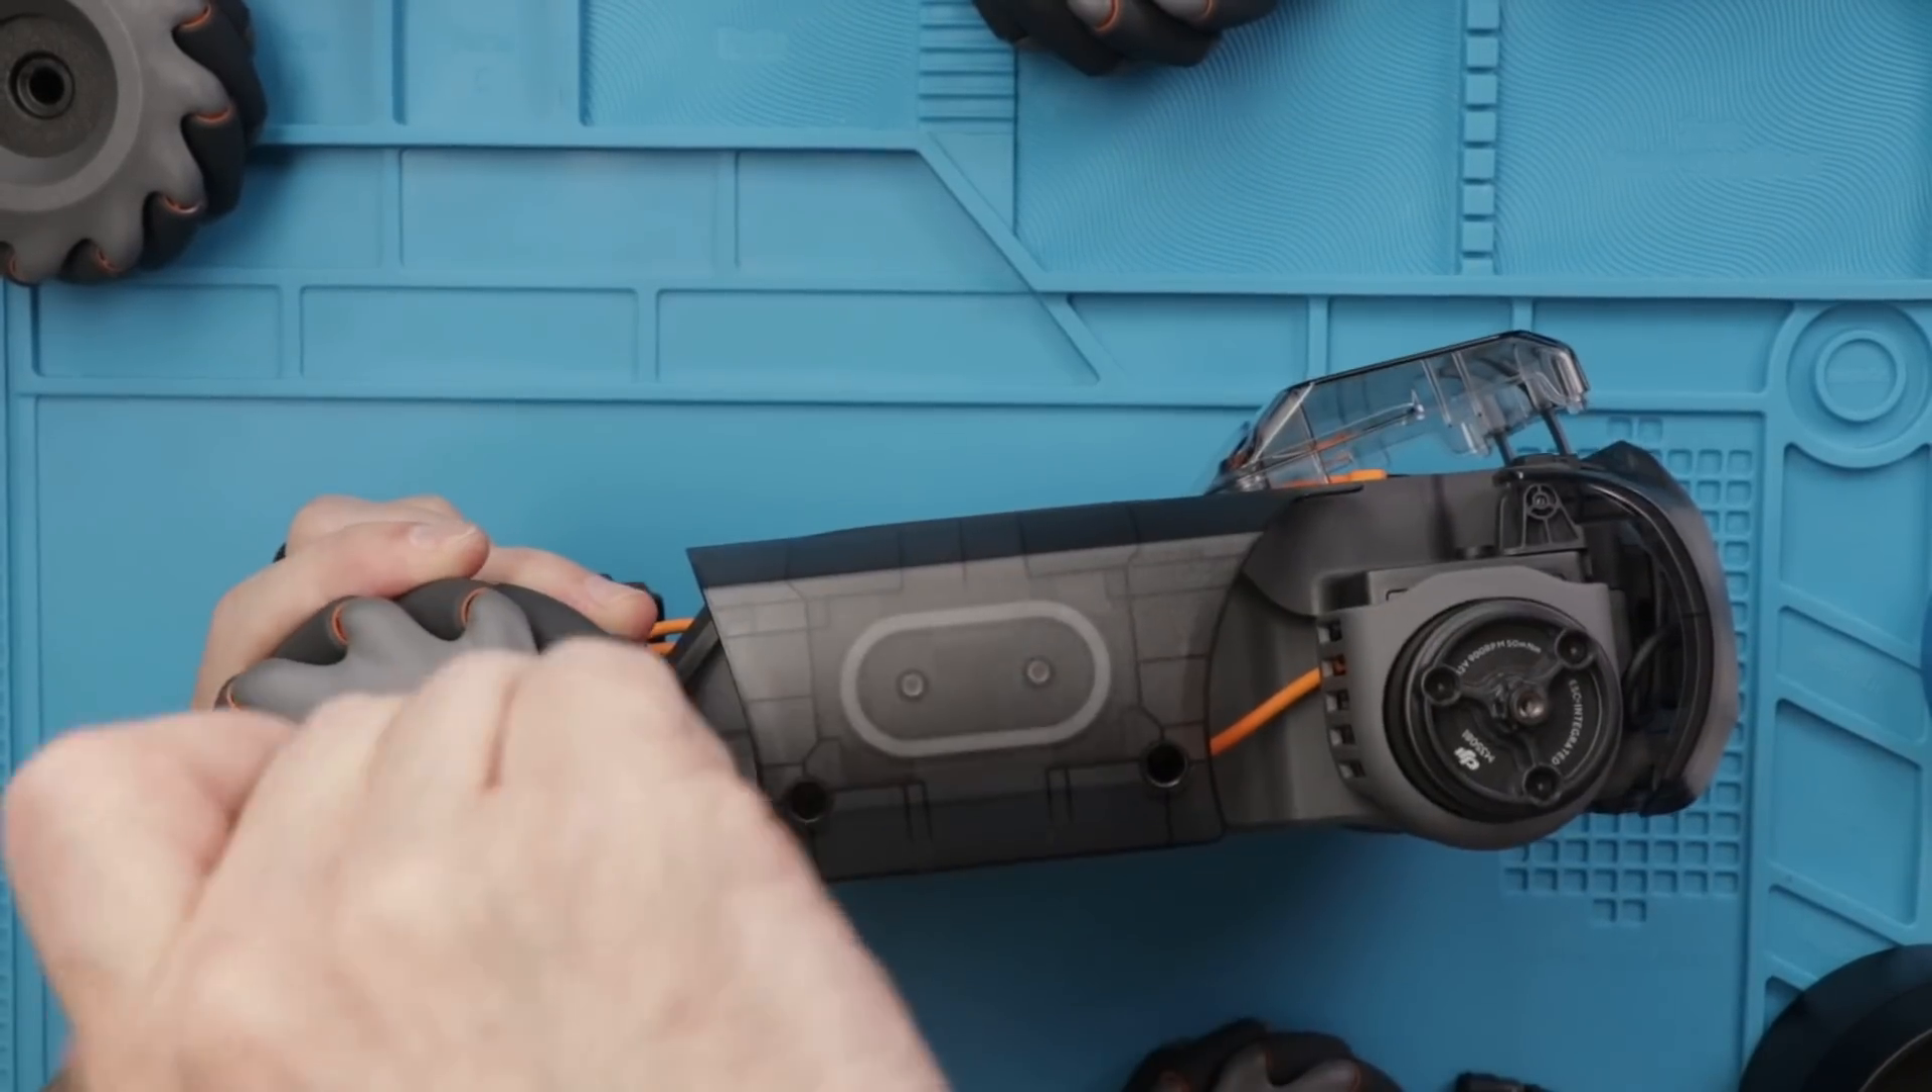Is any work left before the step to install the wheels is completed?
Yes.